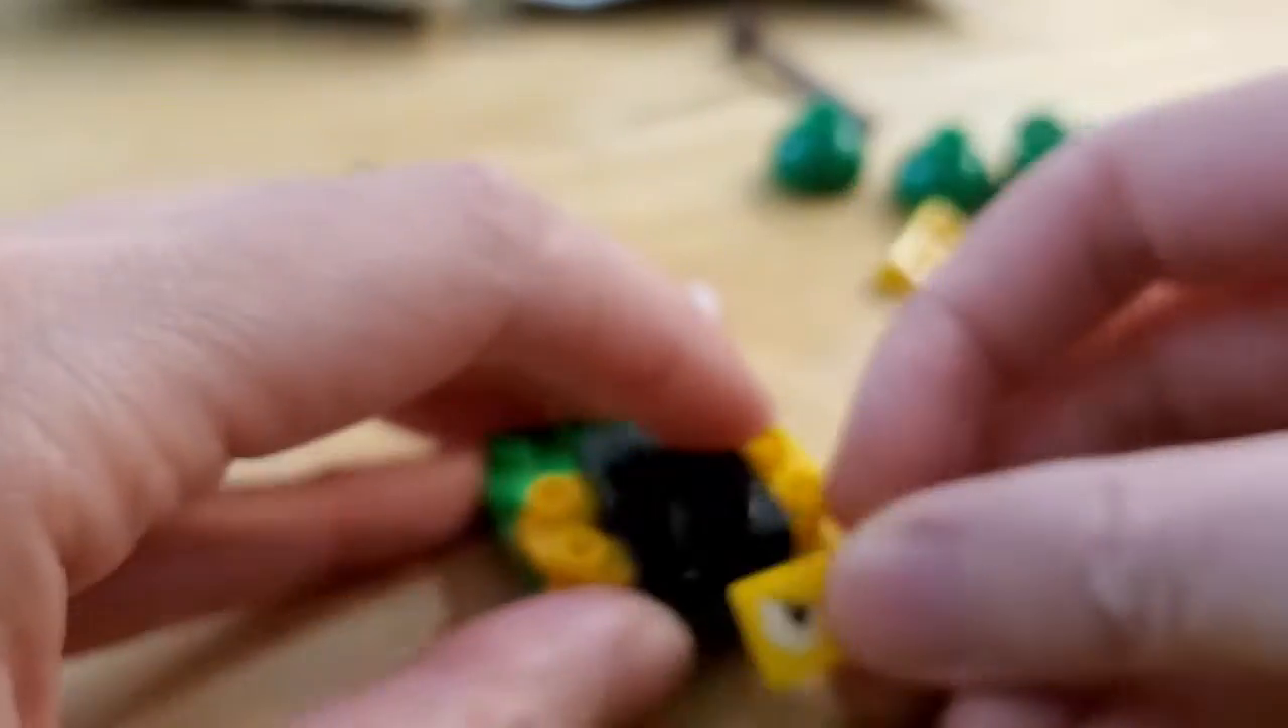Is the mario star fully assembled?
No.